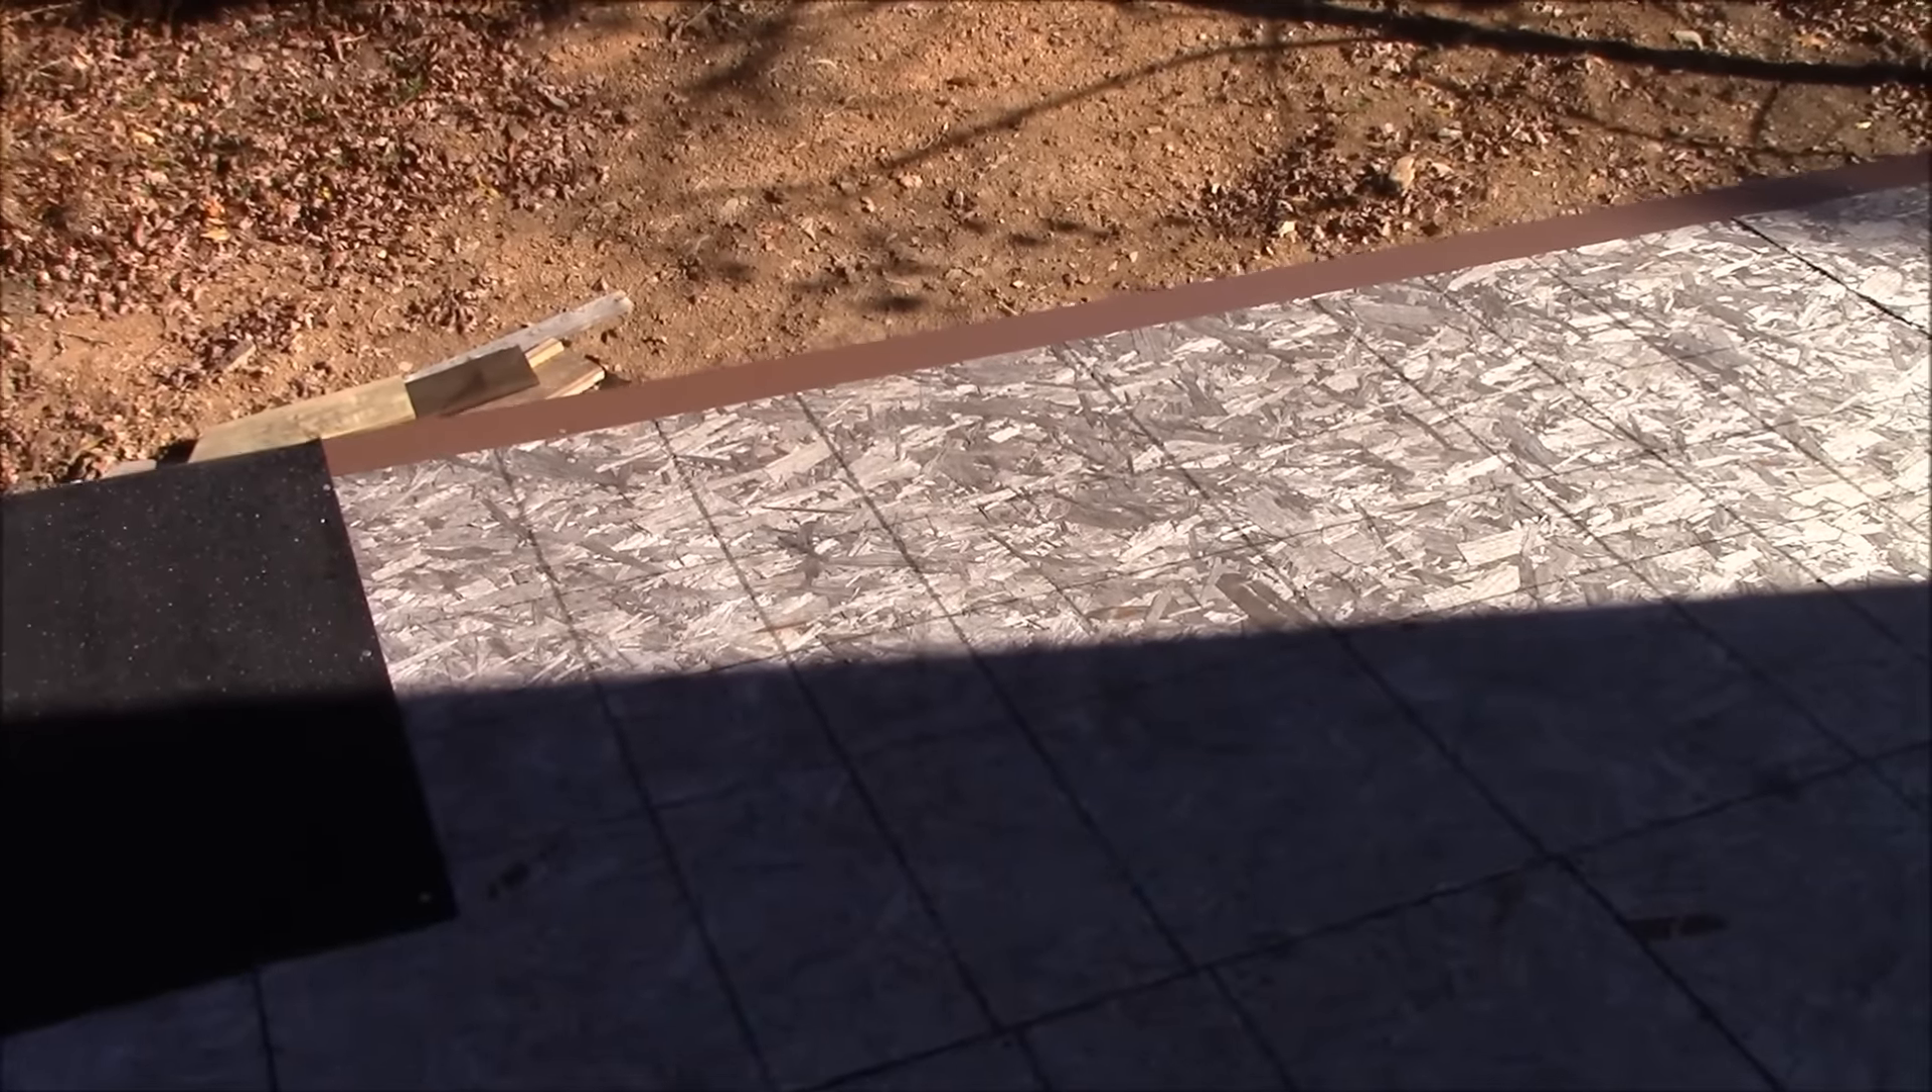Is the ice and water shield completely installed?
No.